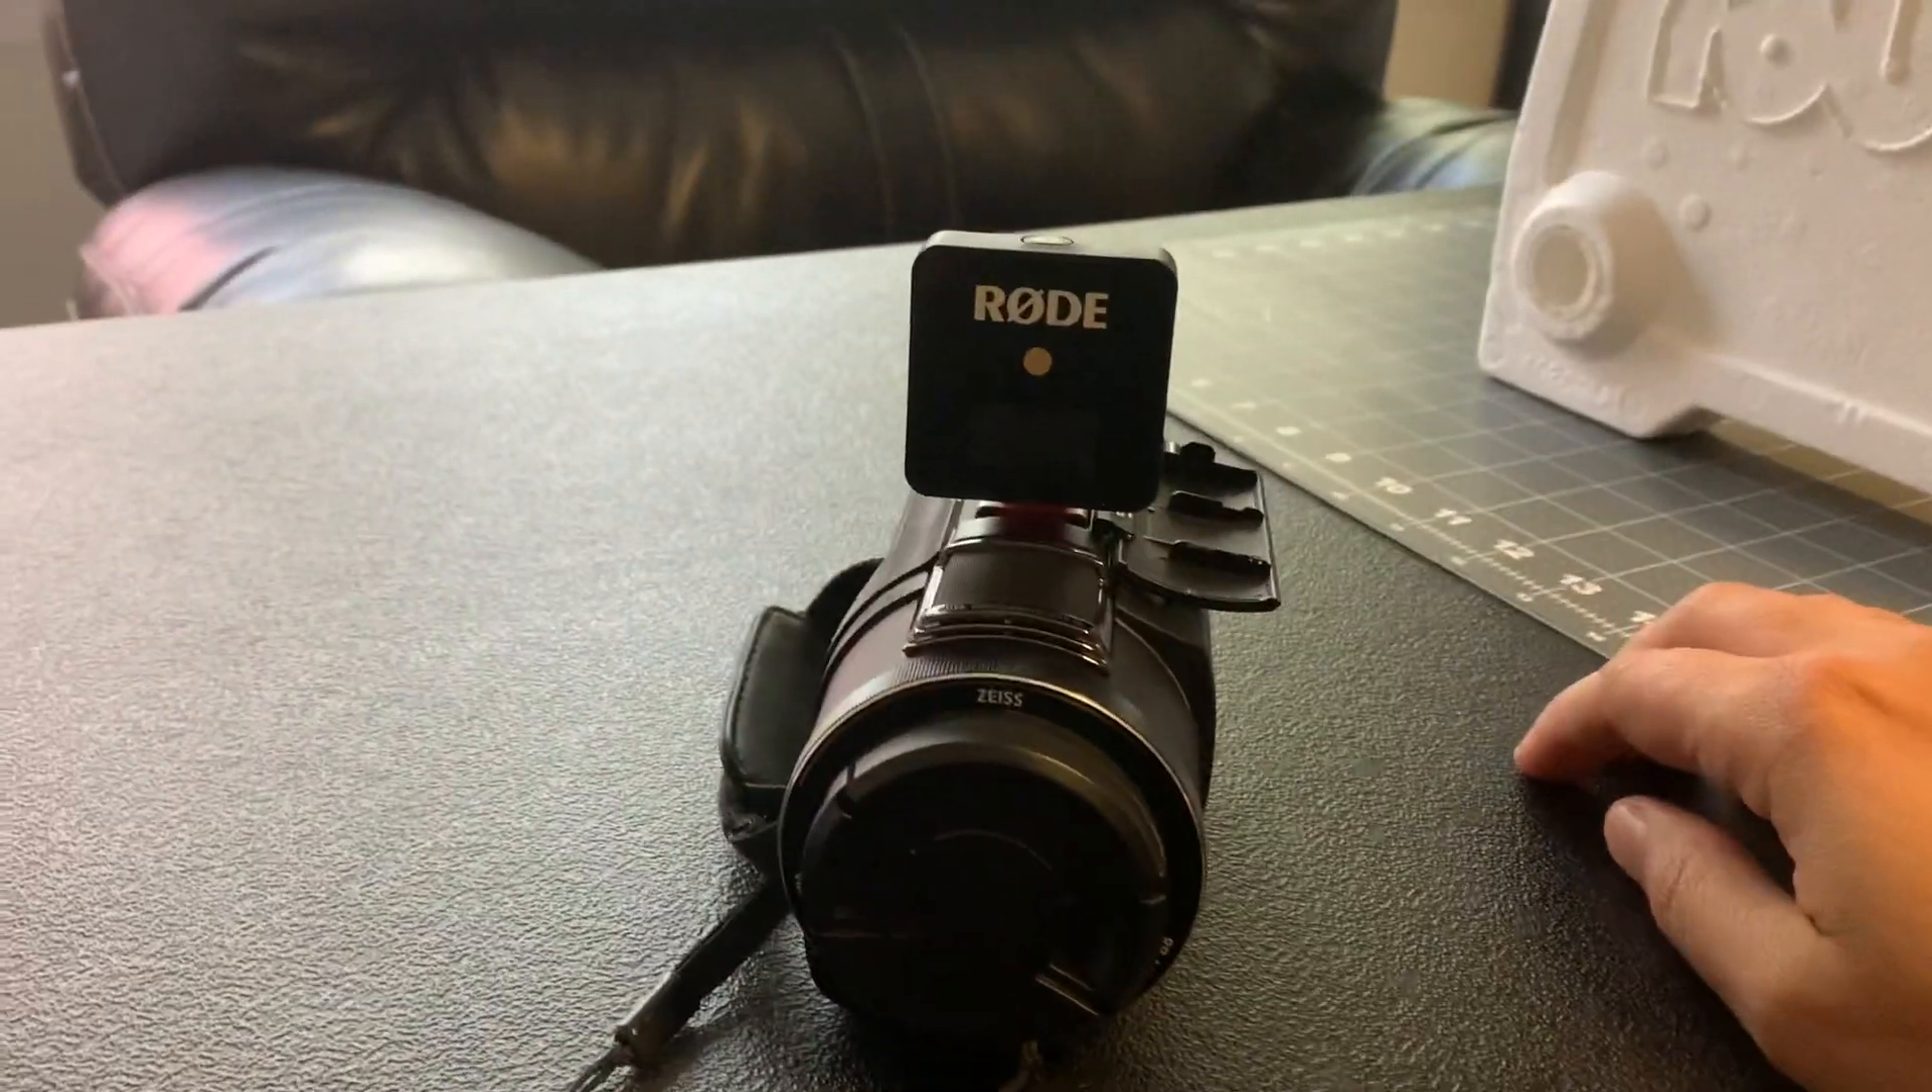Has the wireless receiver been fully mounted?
Yes.